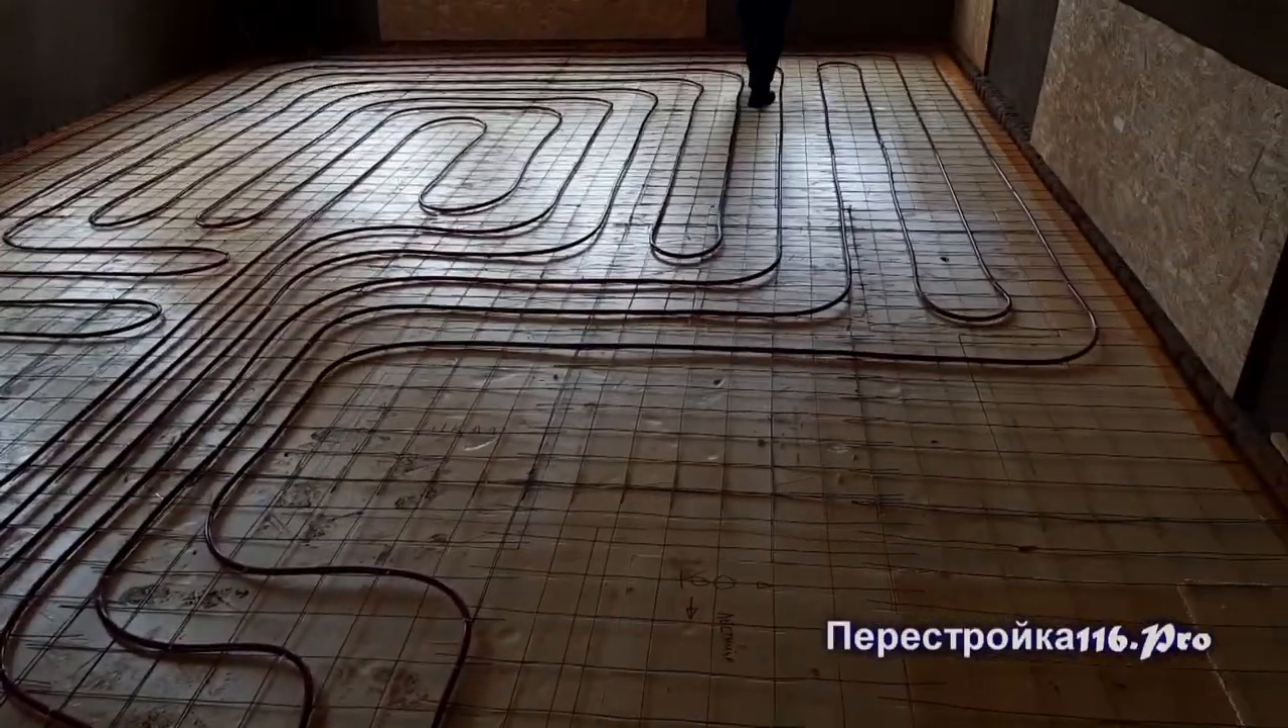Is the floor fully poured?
No.